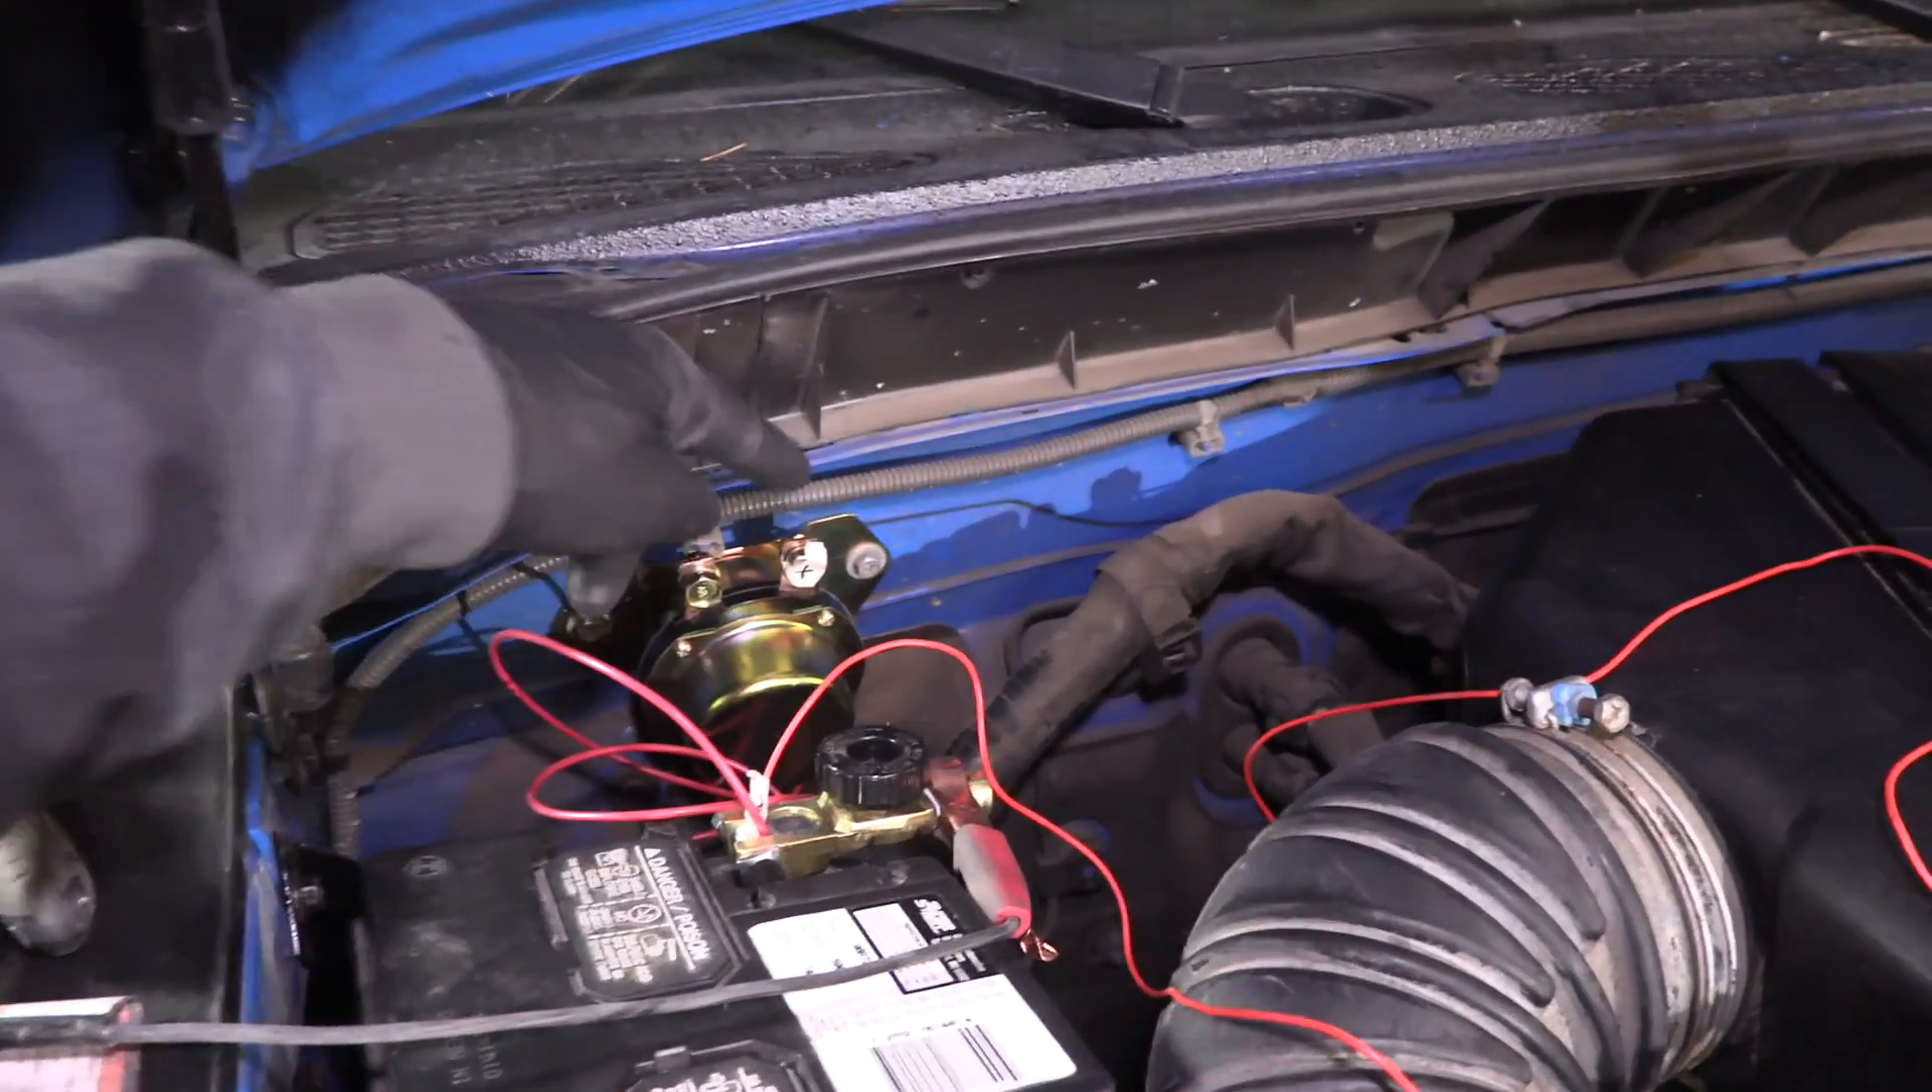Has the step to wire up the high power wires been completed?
No.